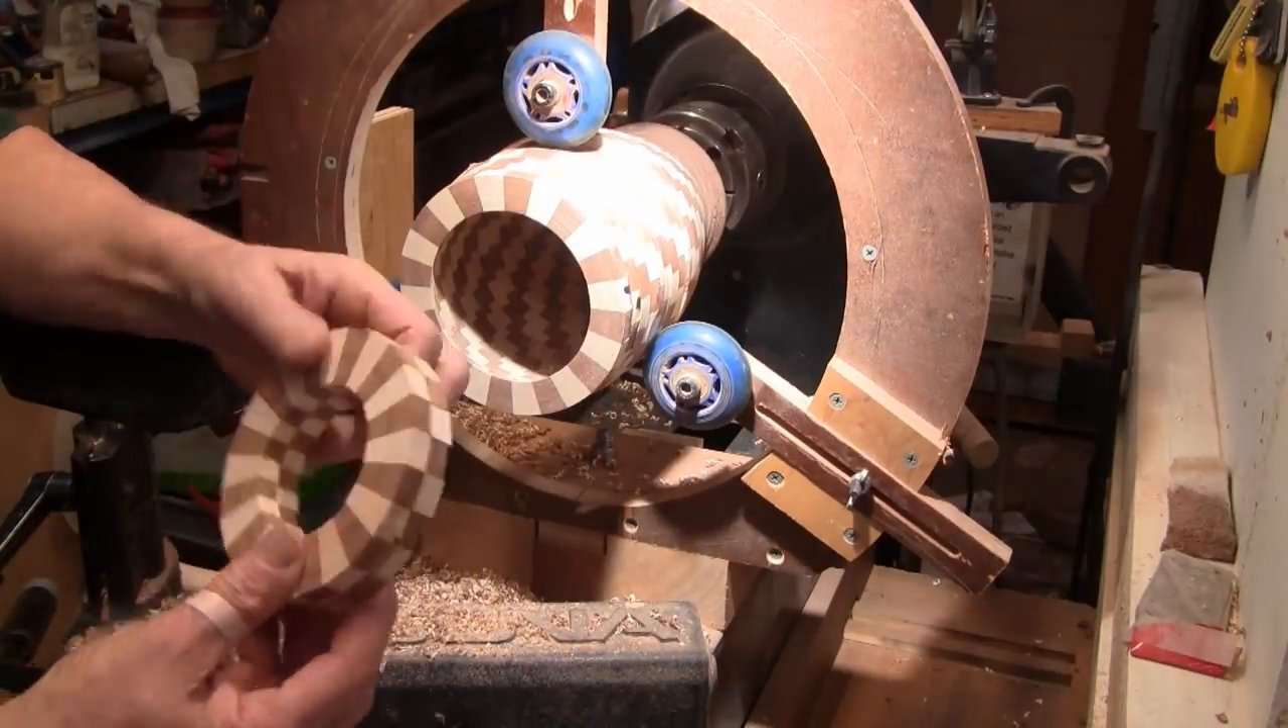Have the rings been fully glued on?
No.